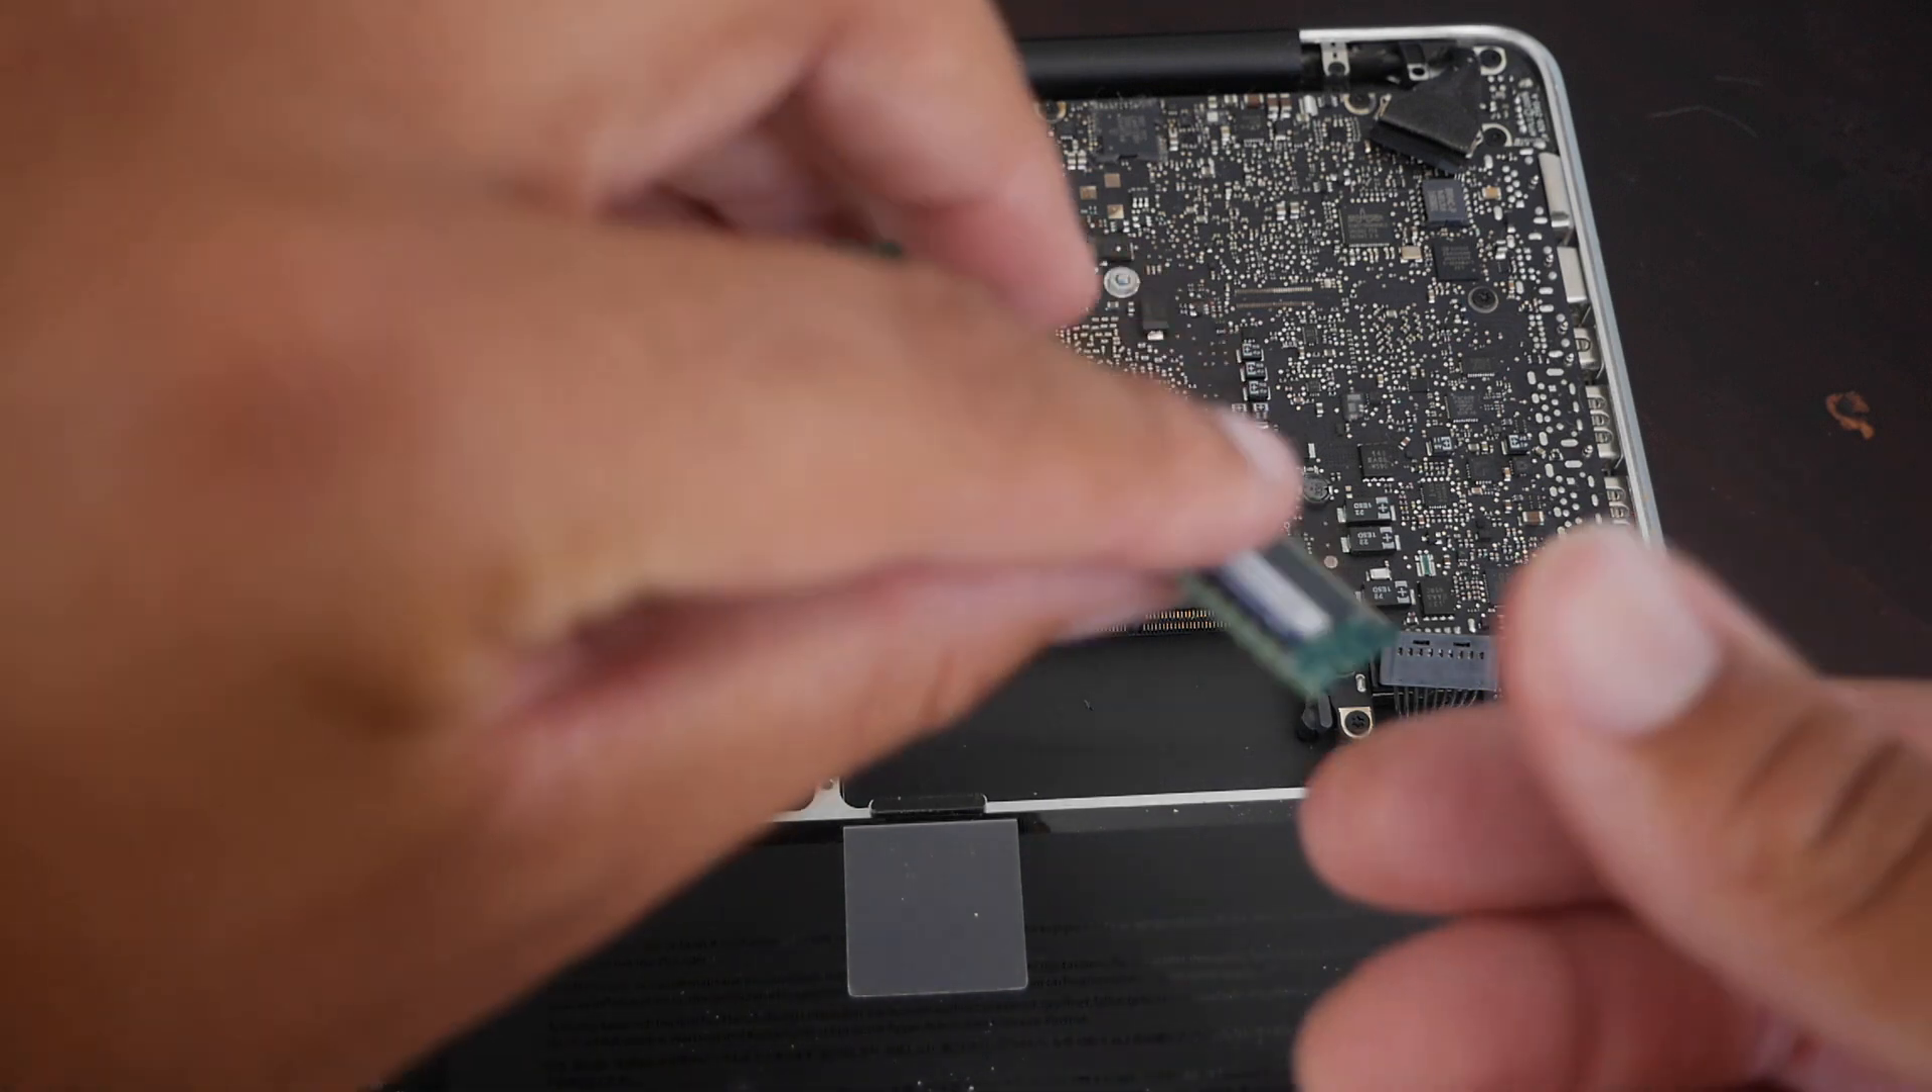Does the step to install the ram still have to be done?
Yes.